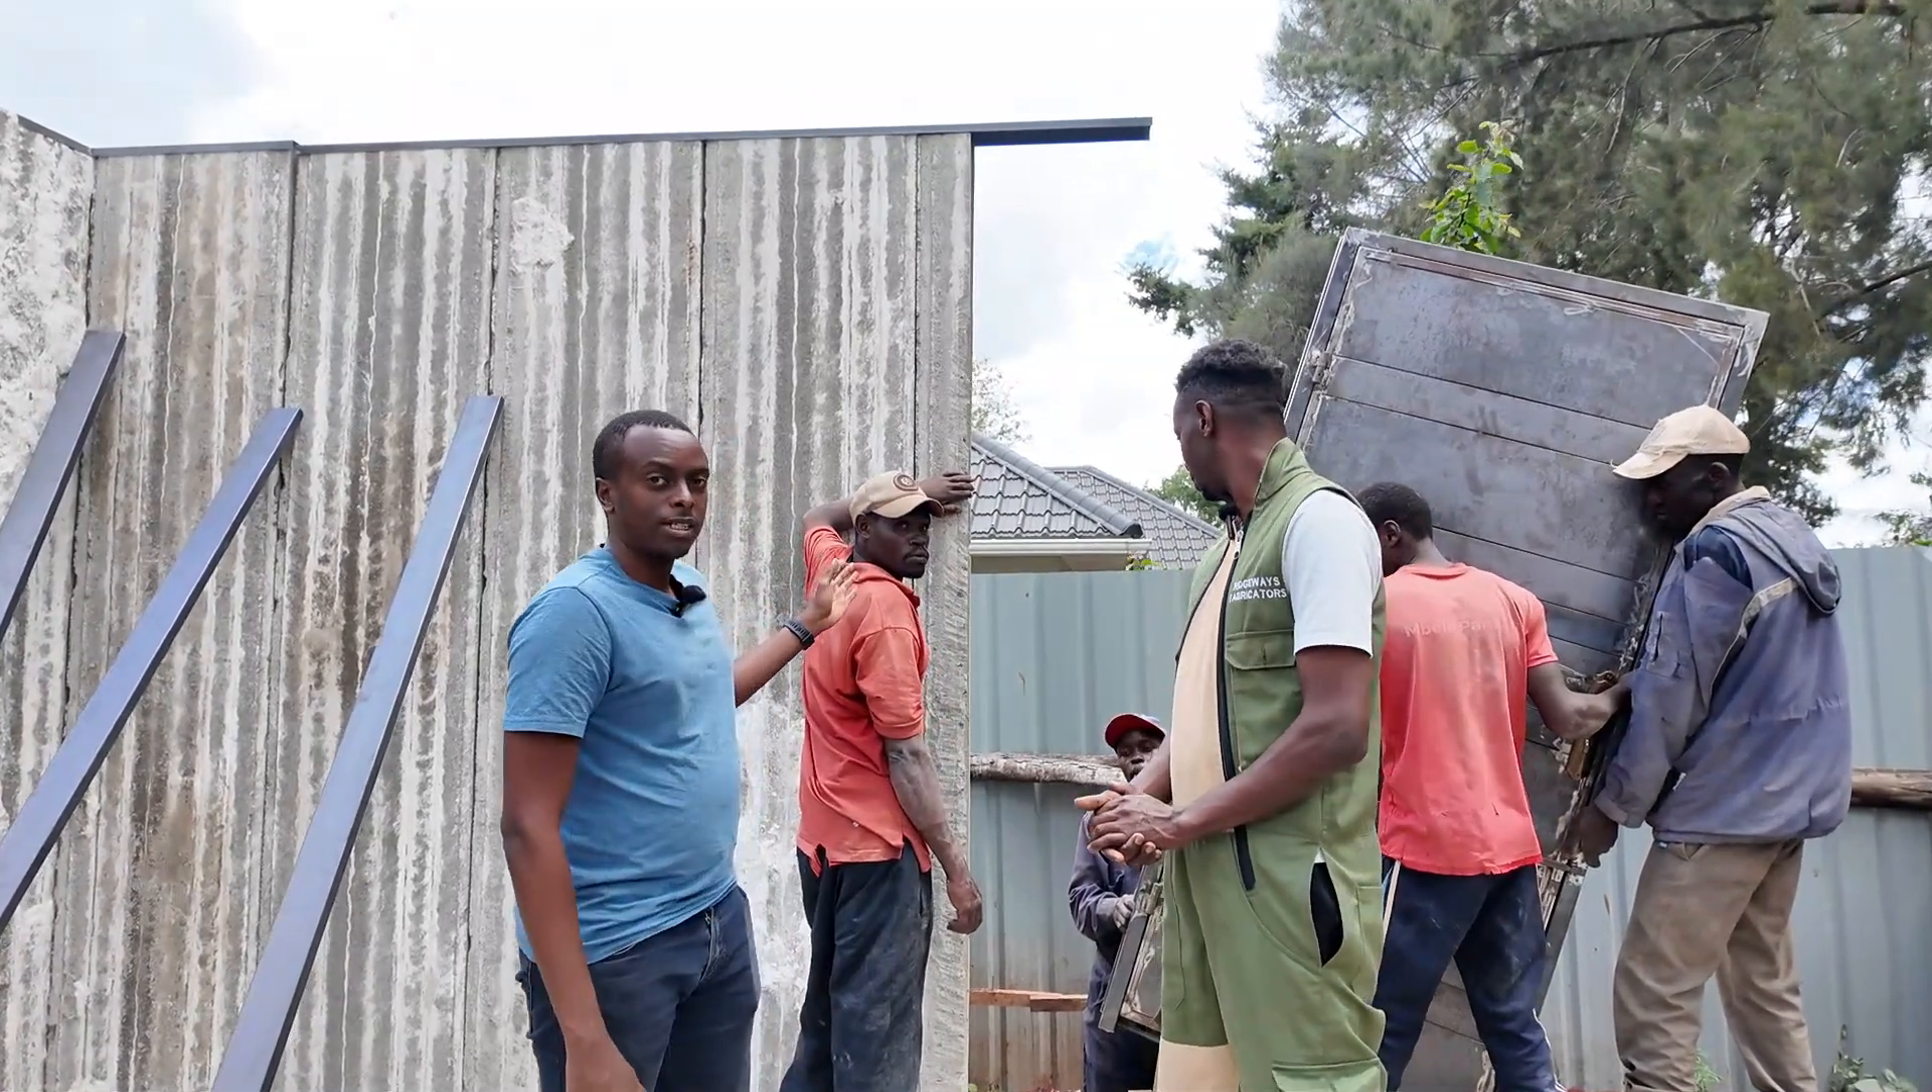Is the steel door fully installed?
No.